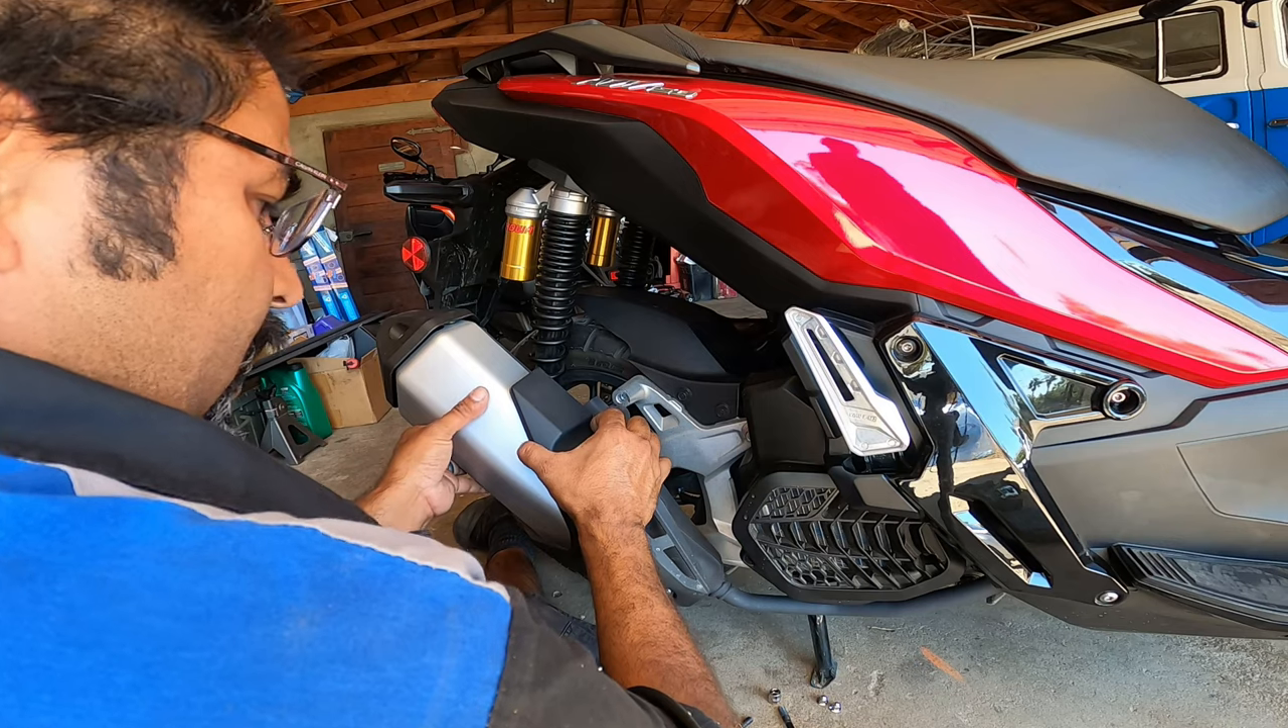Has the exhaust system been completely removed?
No.